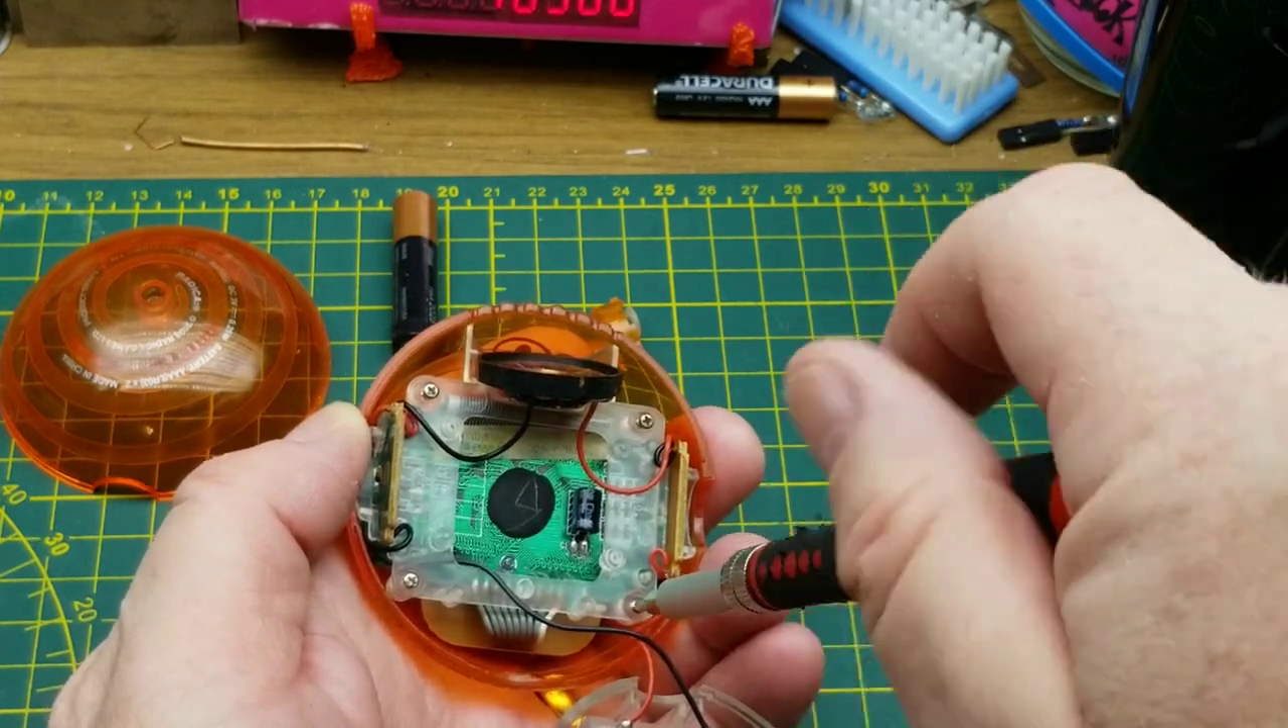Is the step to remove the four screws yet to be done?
Yes.